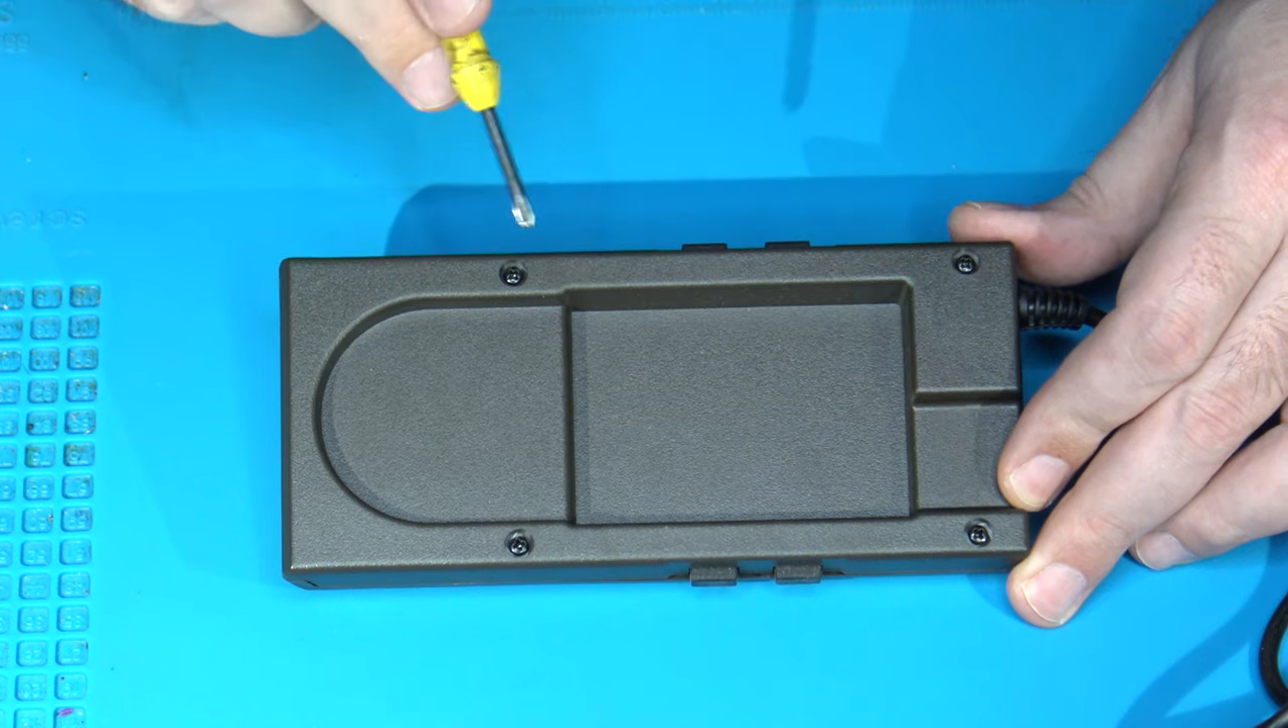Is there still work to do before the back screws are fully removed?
Yes.